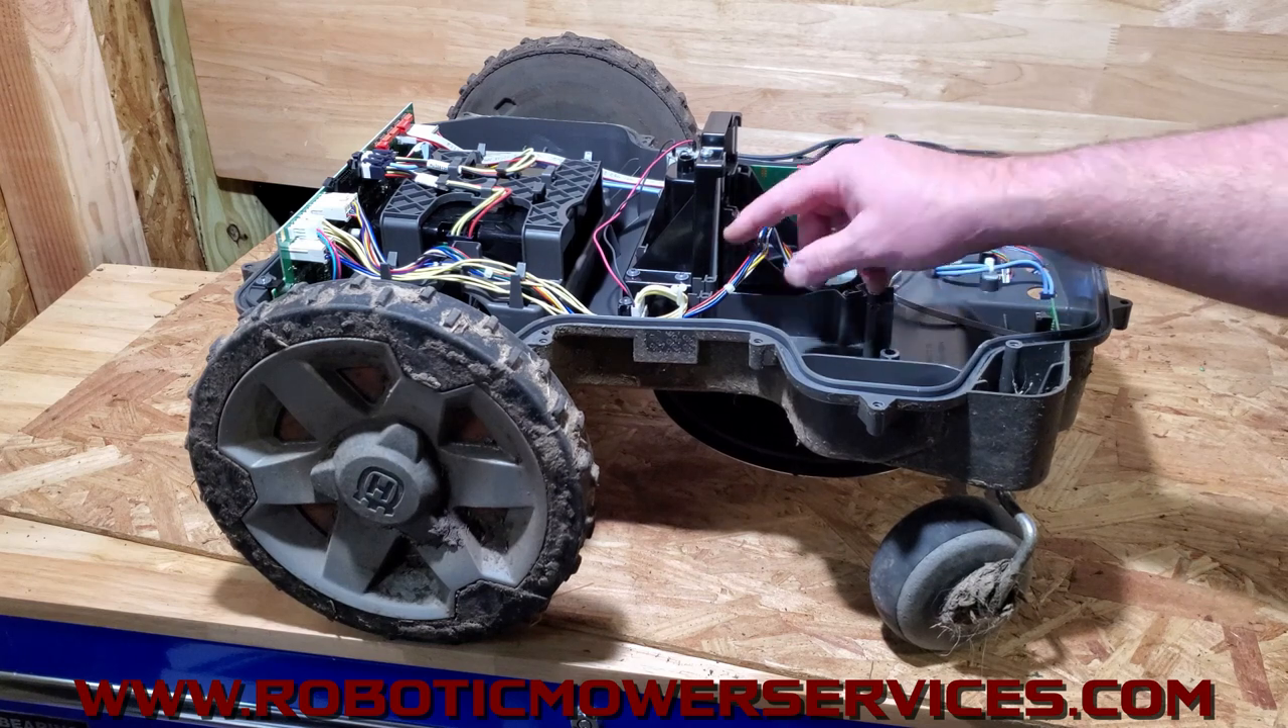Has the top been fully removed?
Yes.